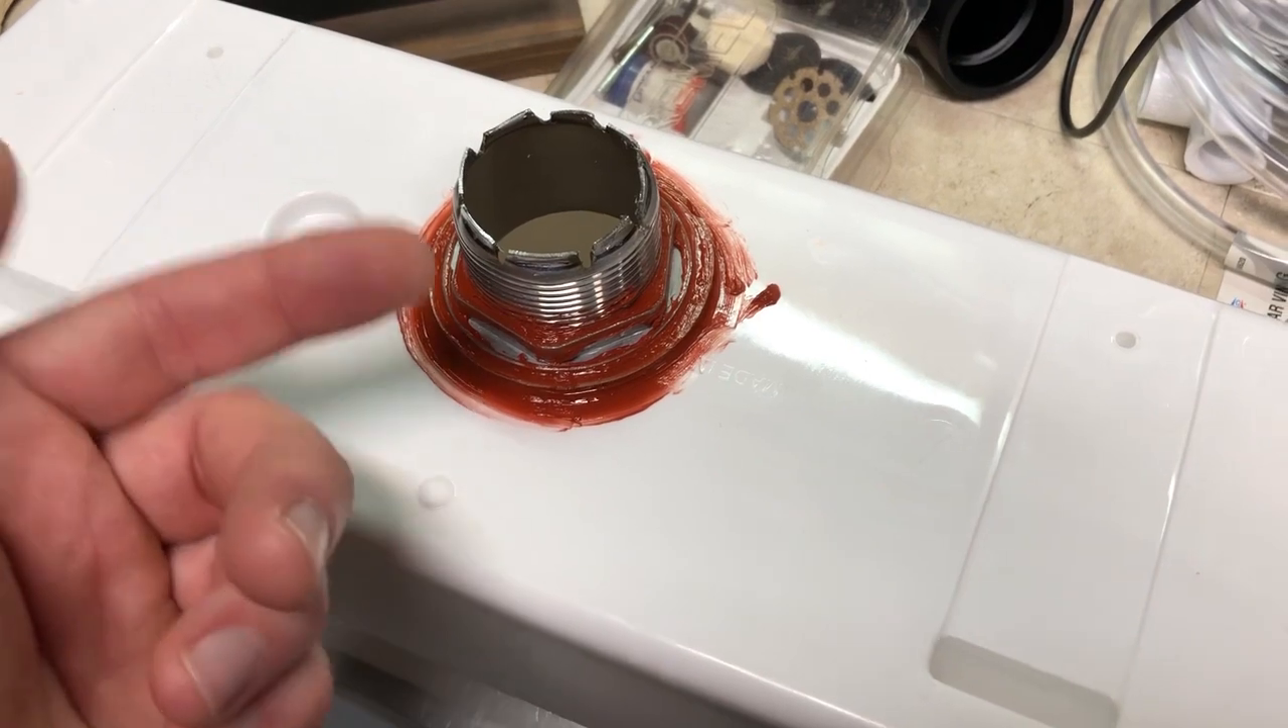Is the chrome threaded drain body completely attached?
Yes.